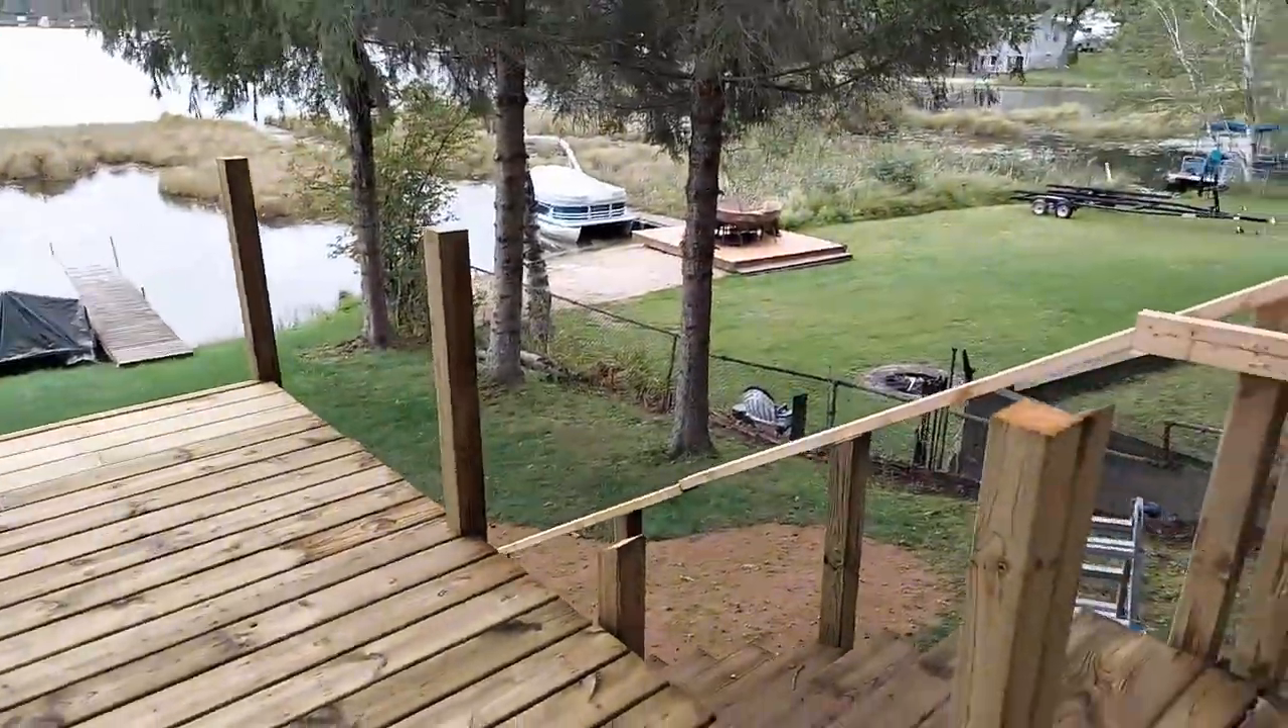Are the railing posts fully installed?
Yes.